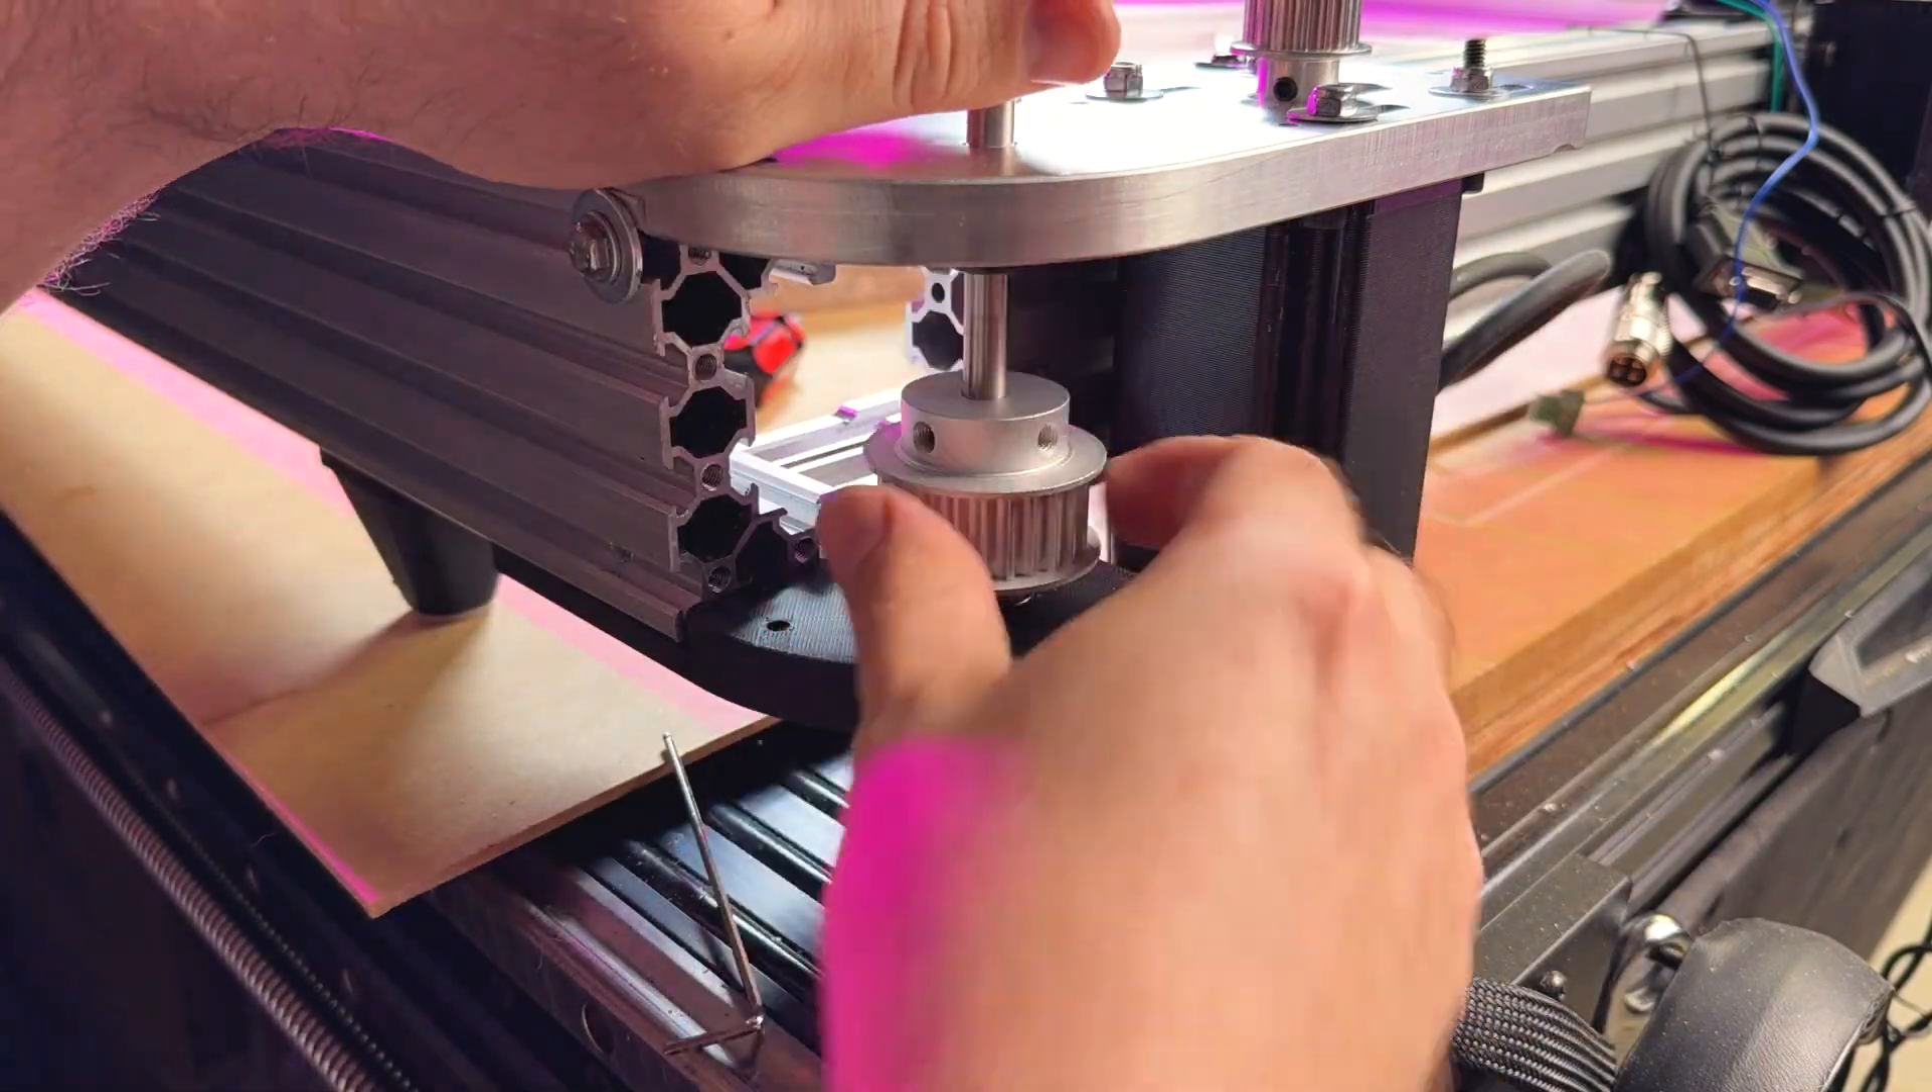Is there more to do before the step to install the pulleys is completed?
Yes.